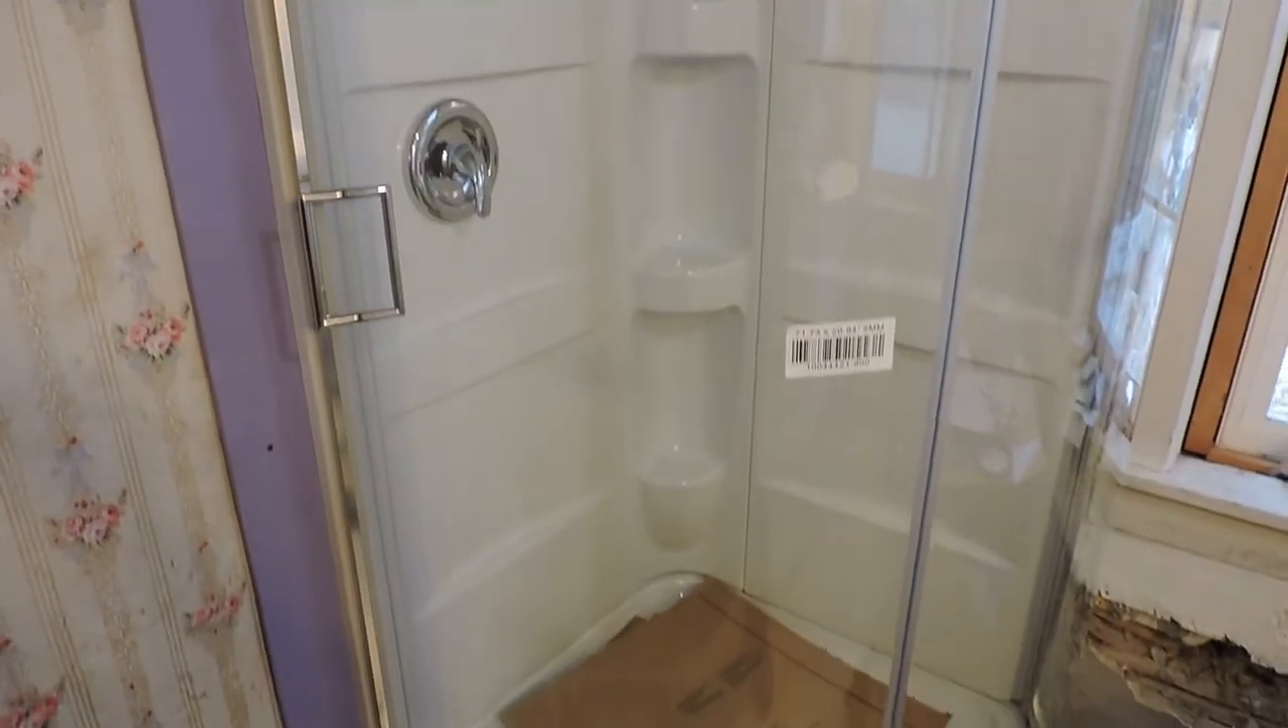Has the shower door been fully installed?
Yes.